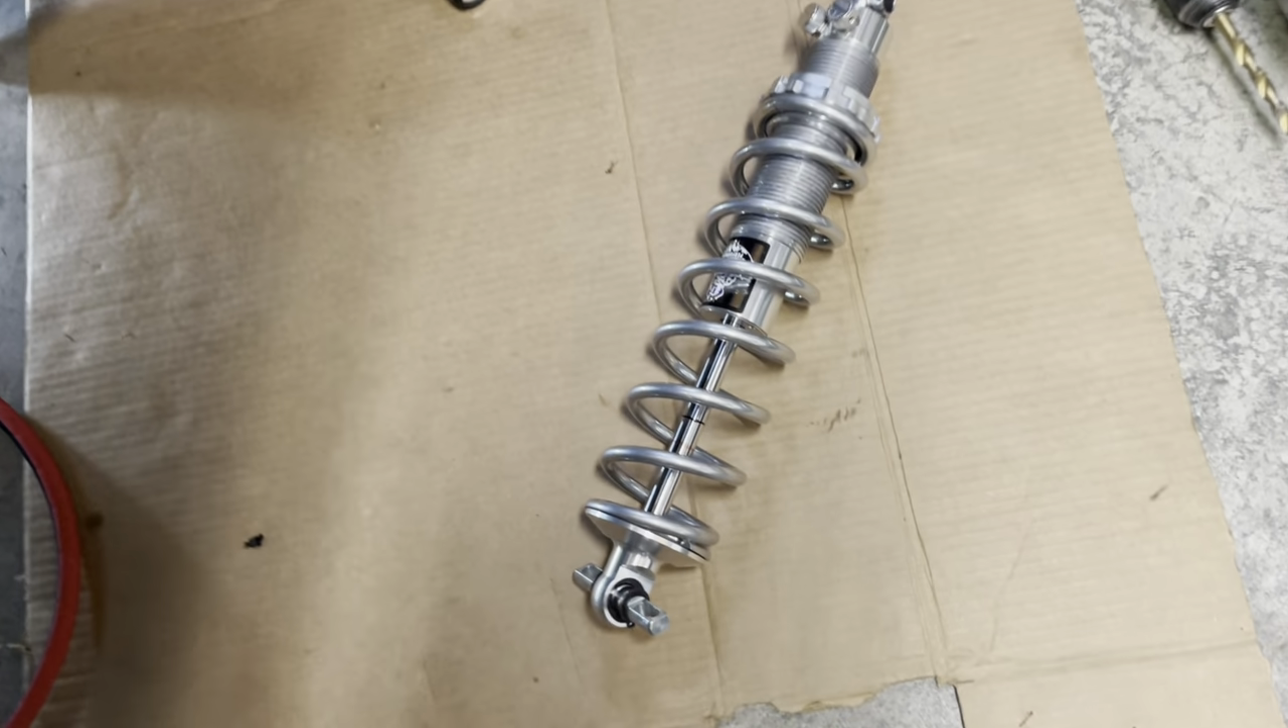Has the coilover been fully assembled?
Yes.